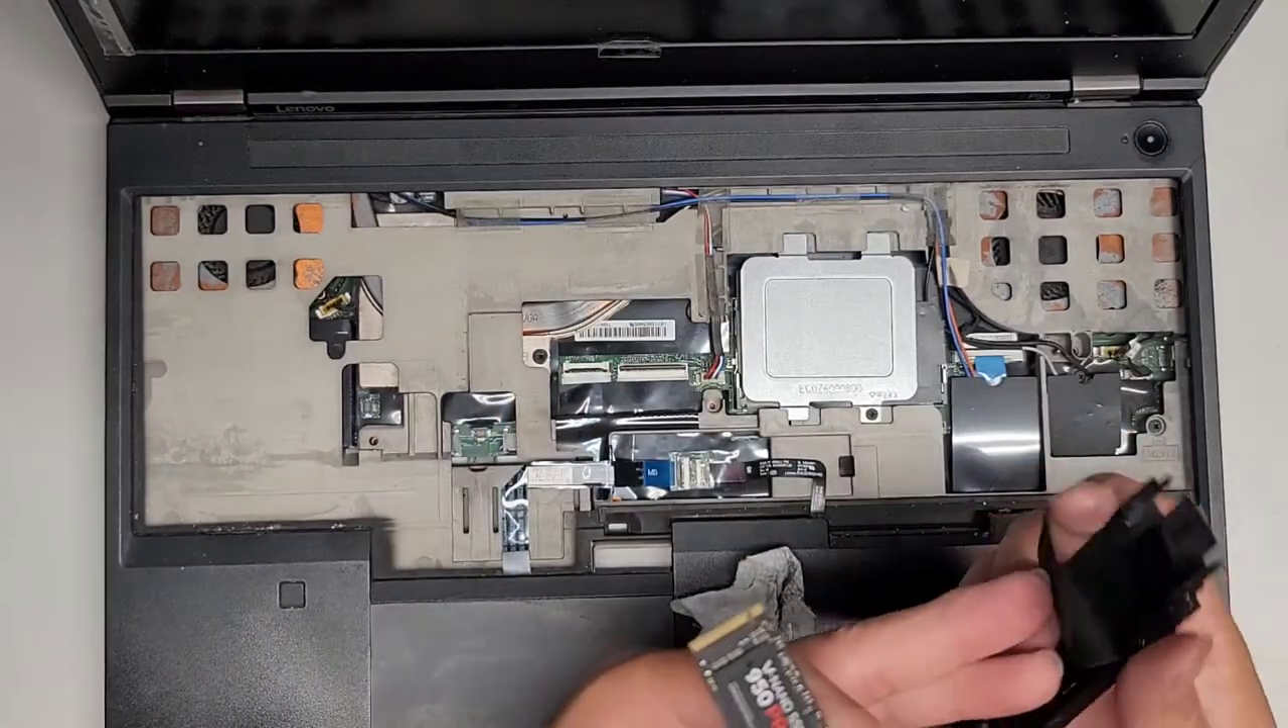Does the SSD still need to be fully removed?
No.